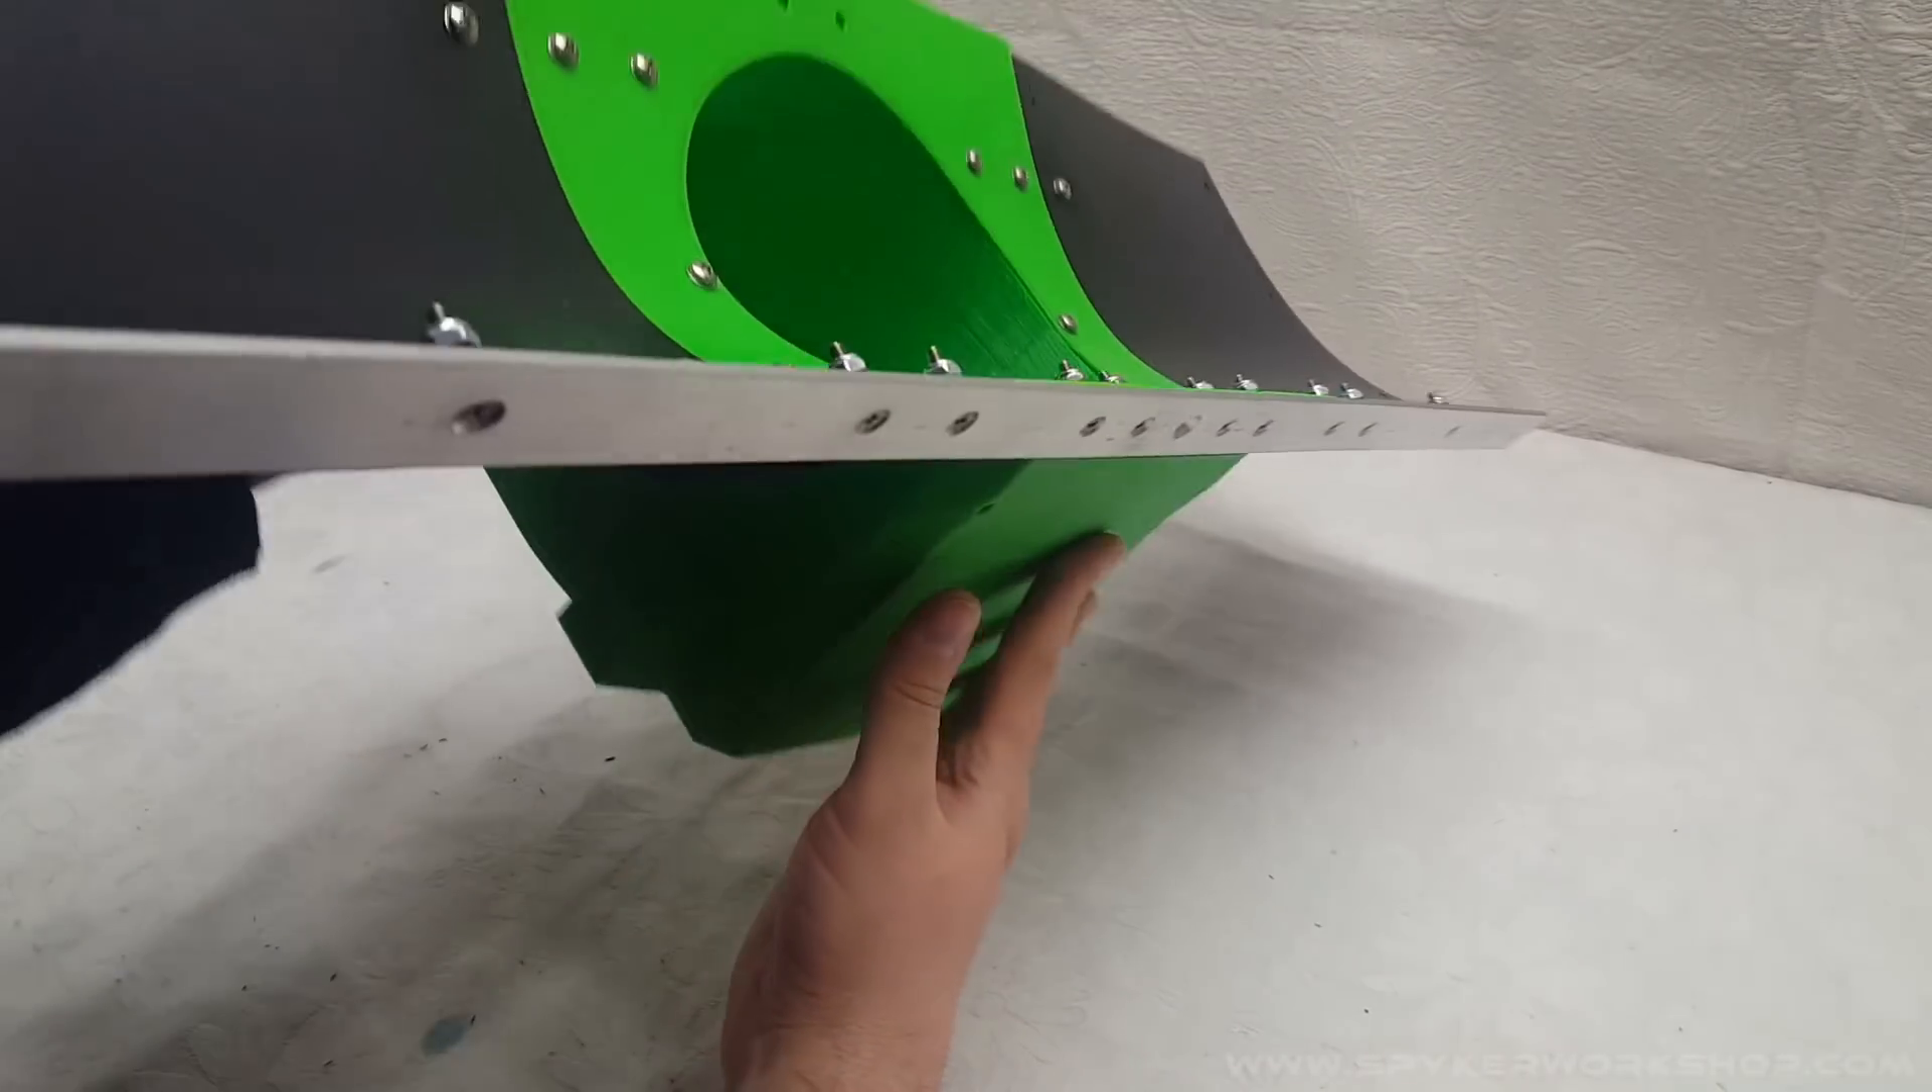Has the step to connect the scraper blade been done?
Yes.